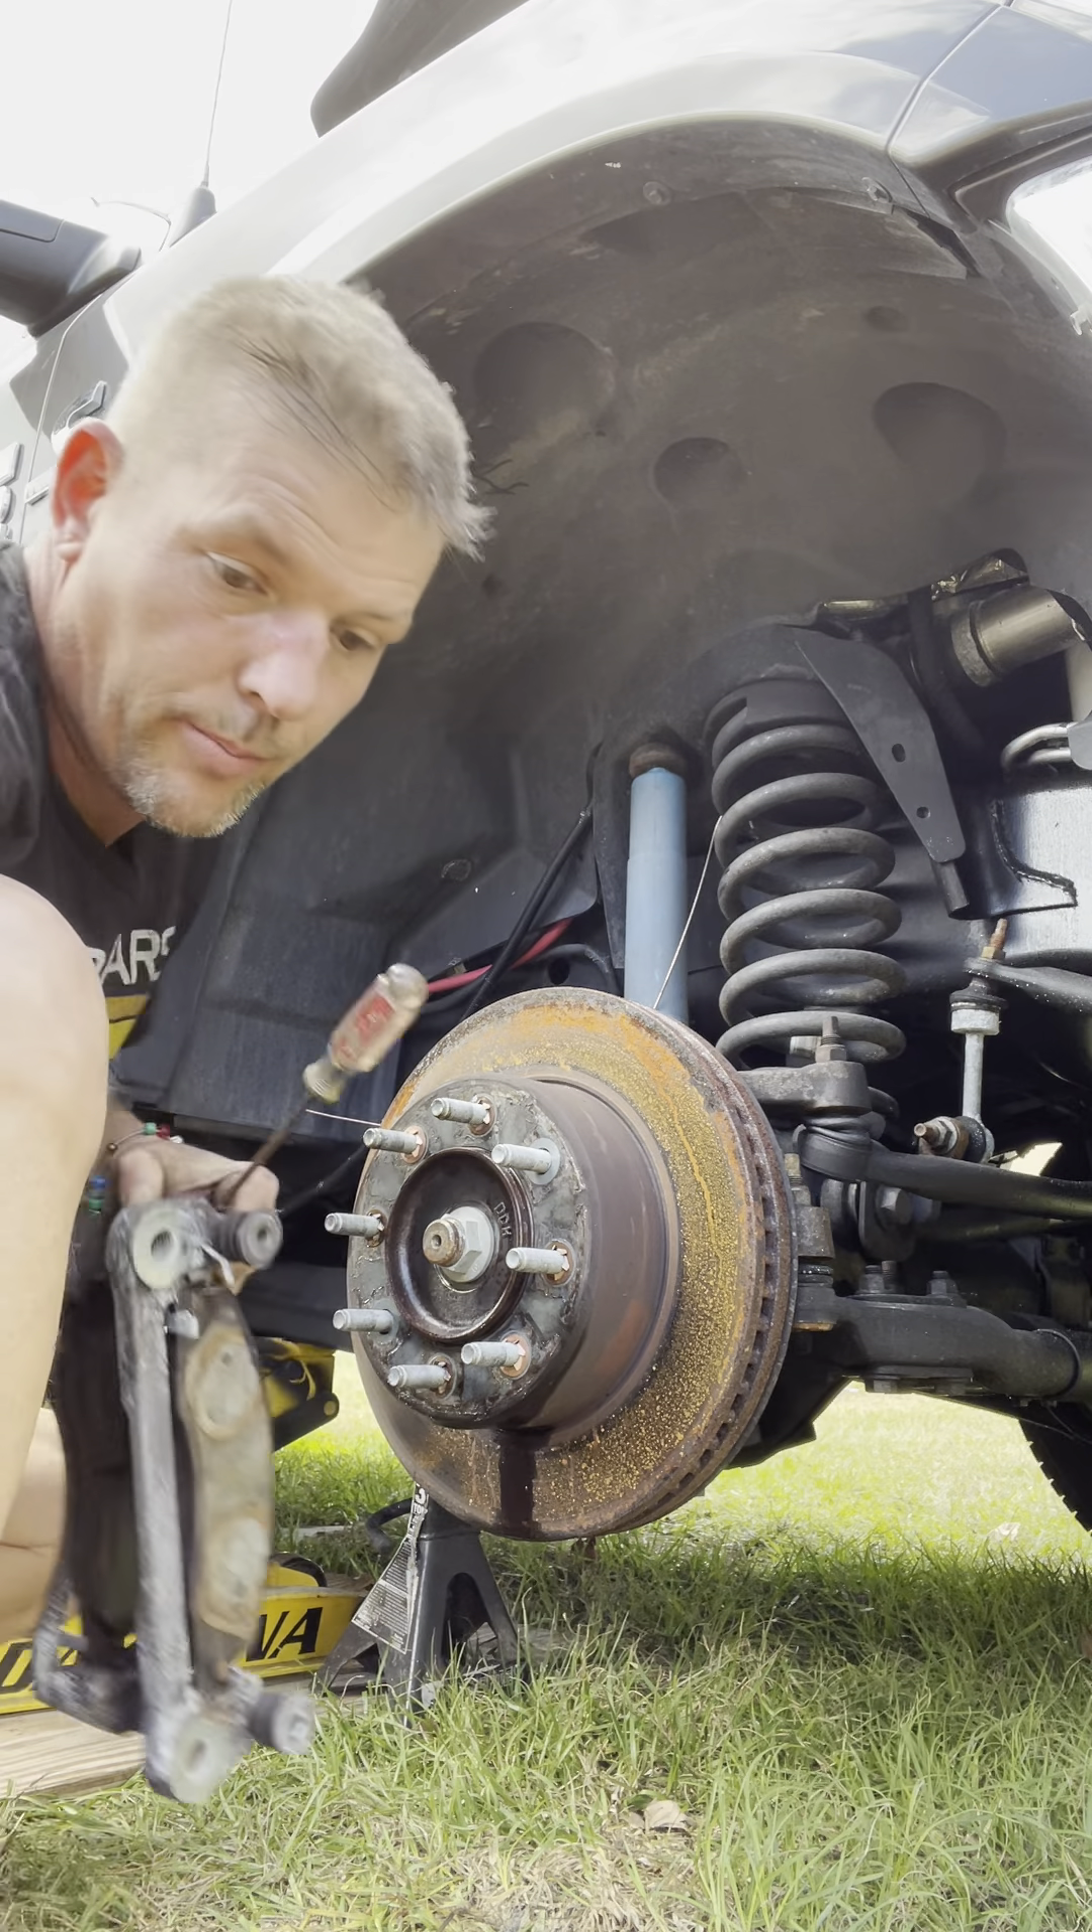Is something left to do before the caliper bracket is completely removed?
No.